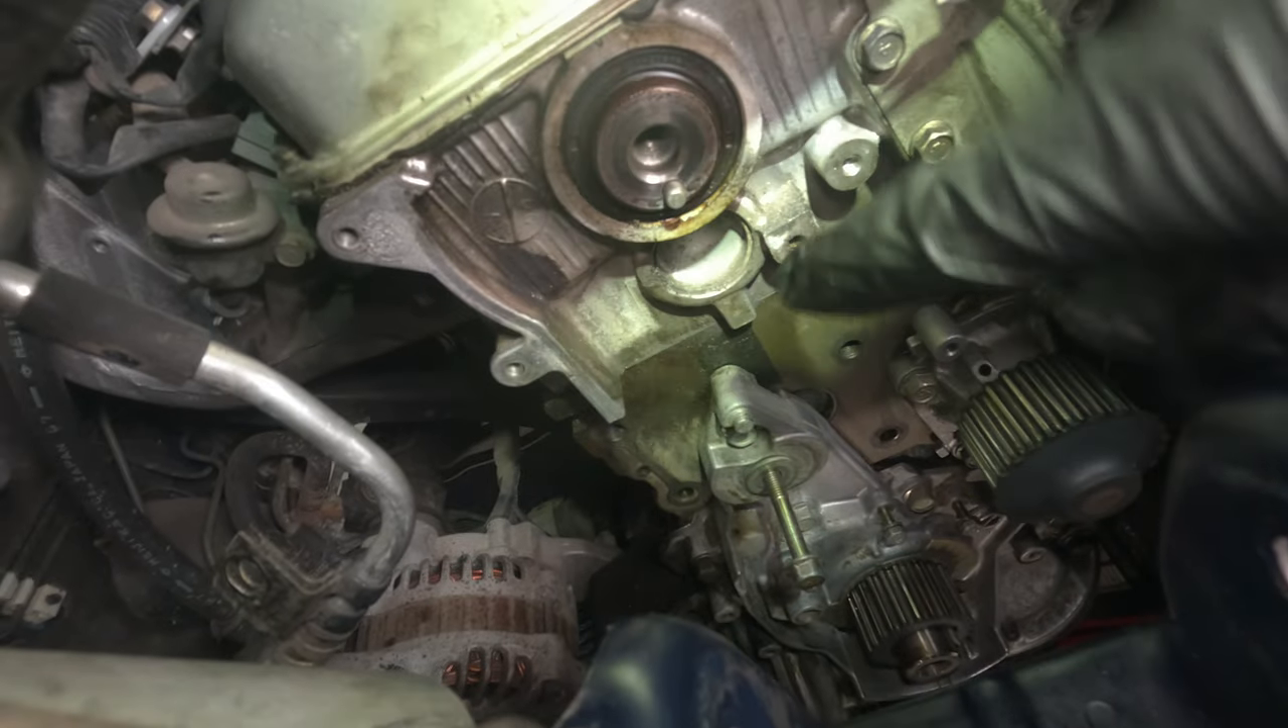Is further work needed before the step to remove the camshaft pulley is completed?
No.